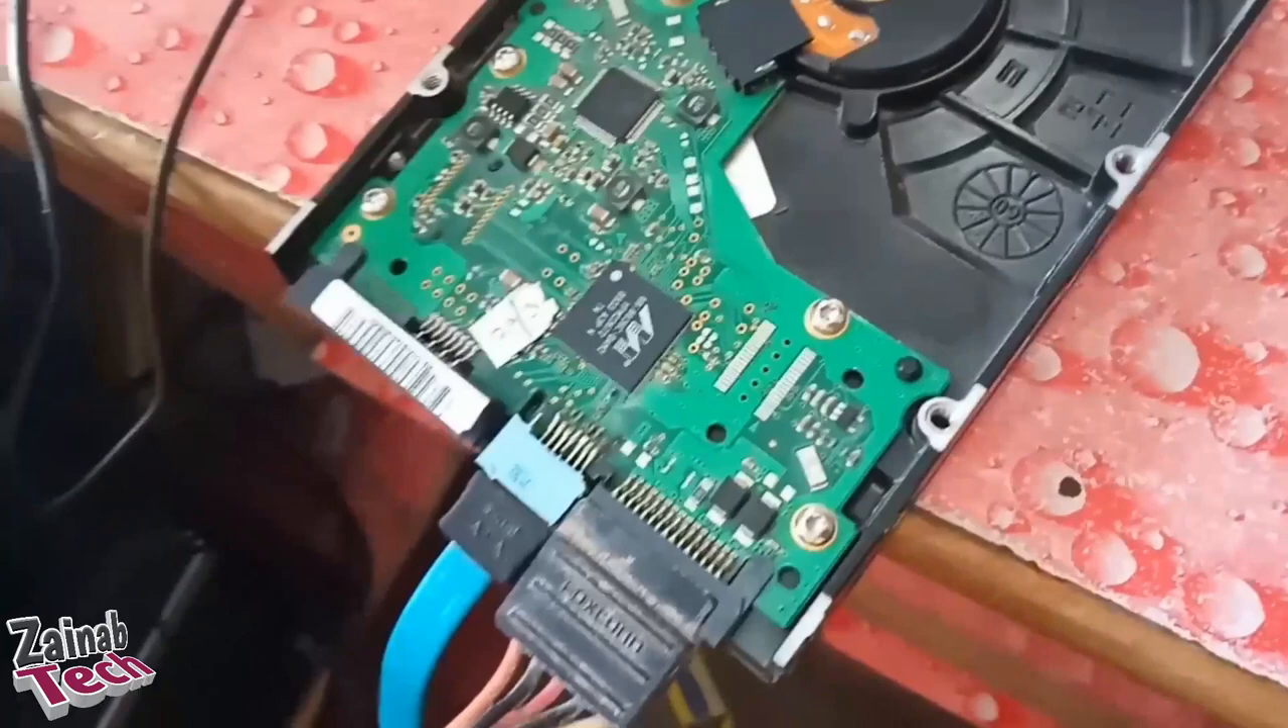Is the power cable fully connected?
Yes.